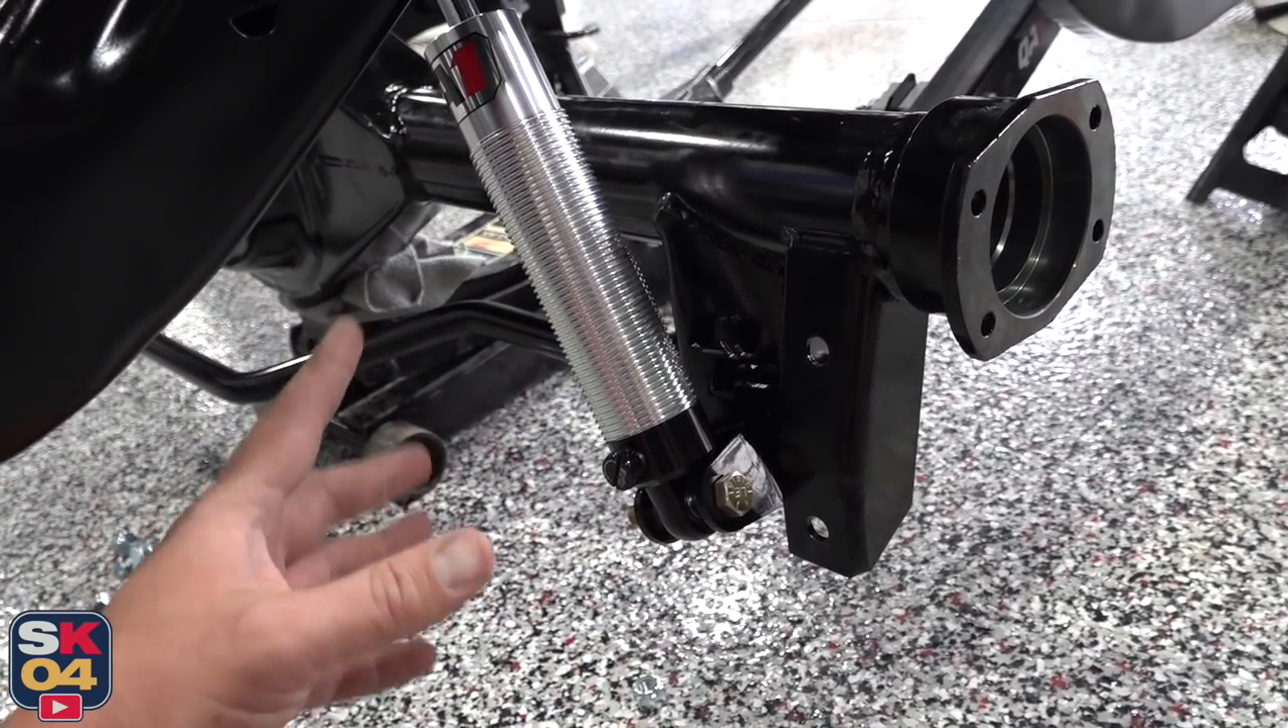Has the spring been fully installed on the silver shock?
No.